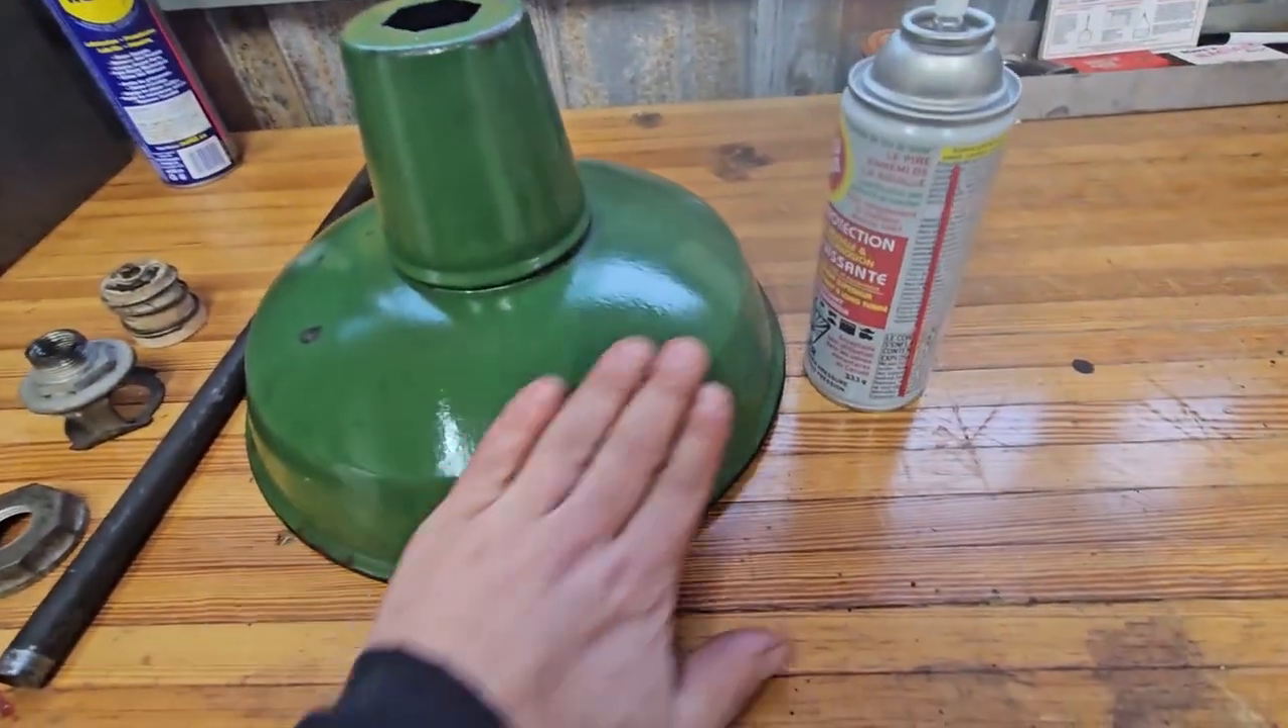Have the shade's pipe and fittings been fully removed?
Yes.